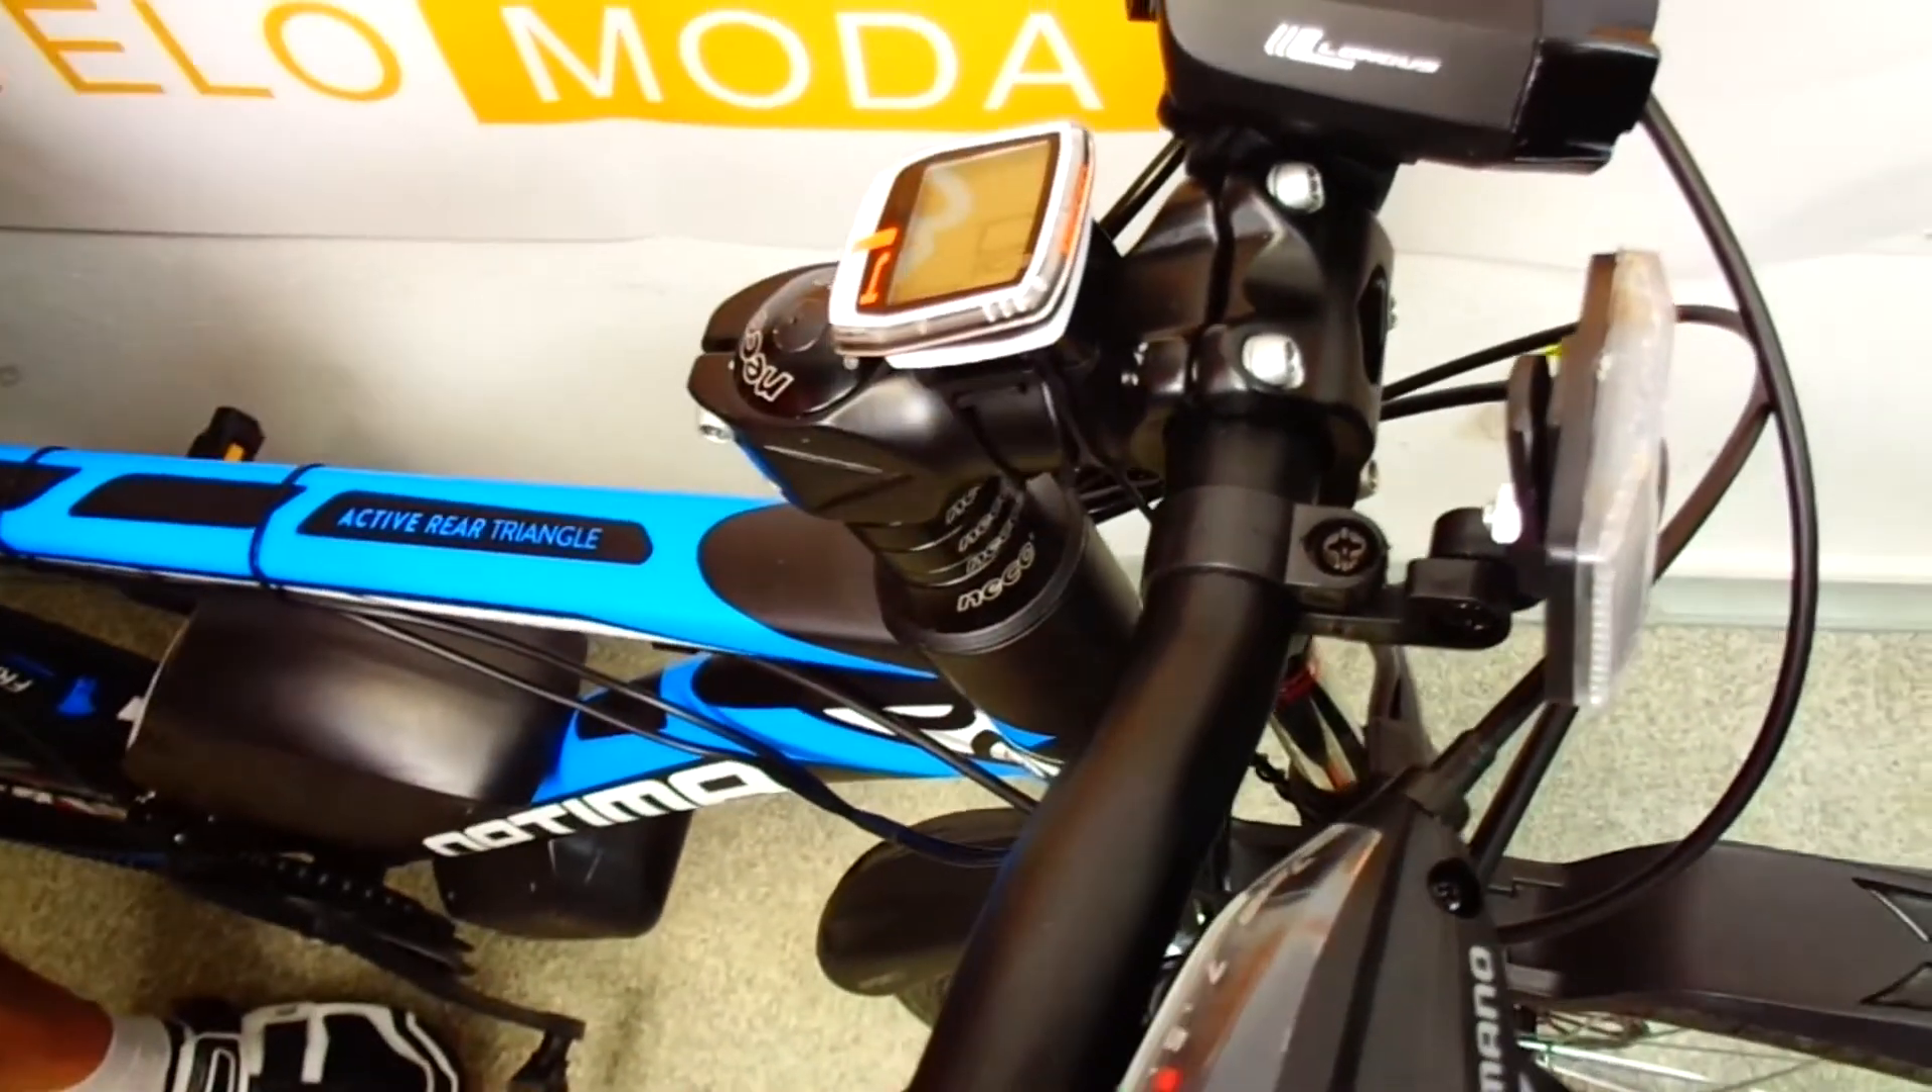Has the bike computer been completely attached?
Yes.